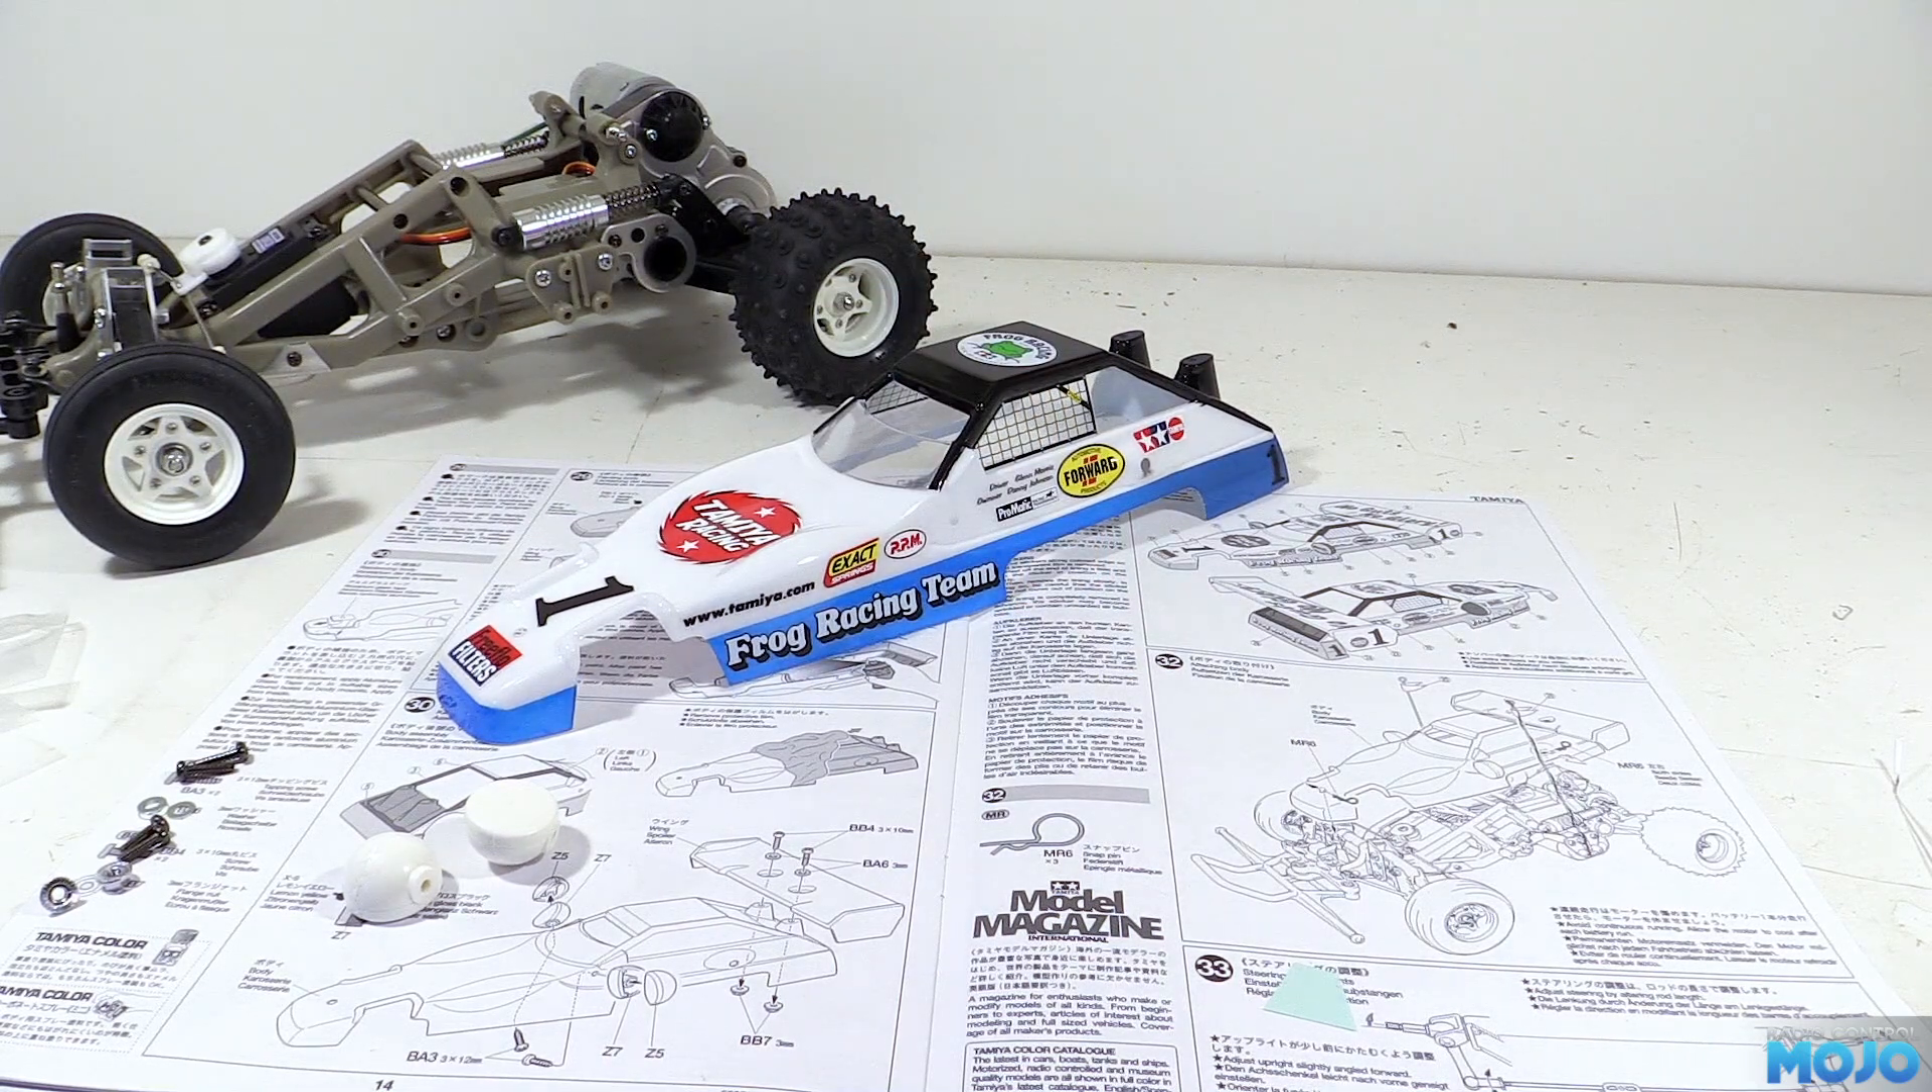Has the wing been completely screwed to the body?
No.